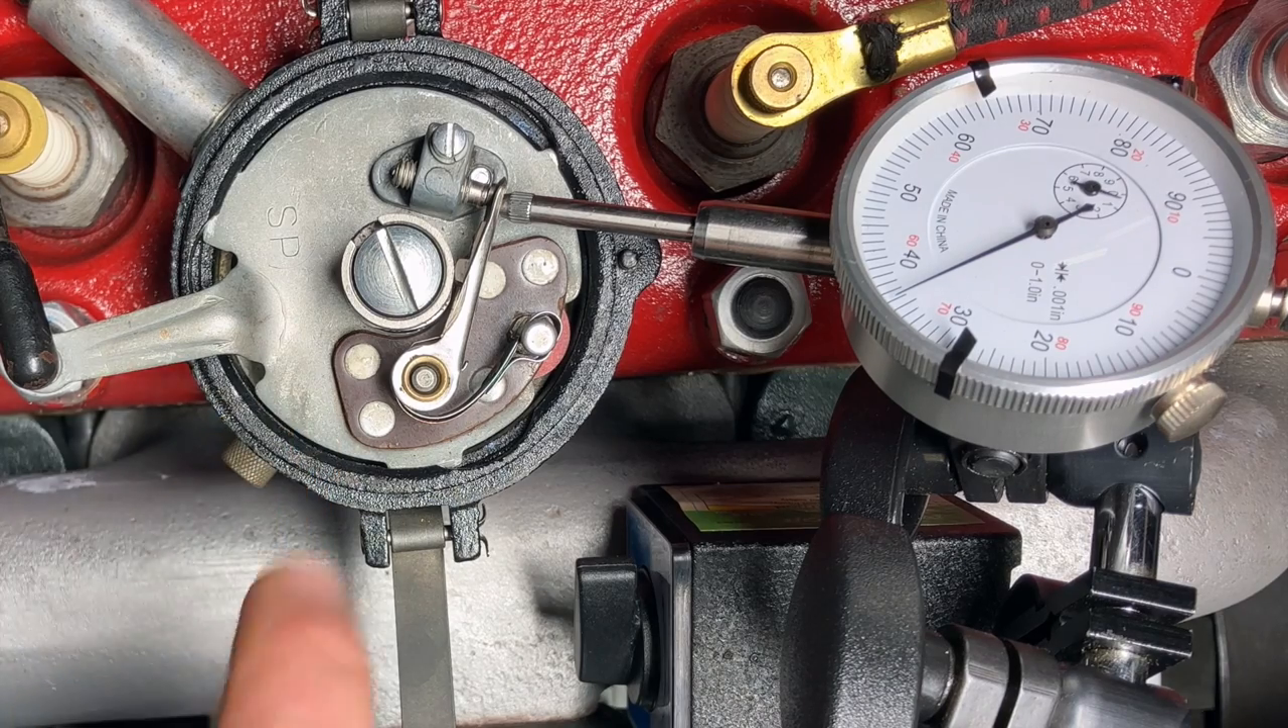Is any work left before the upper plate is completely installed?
No.